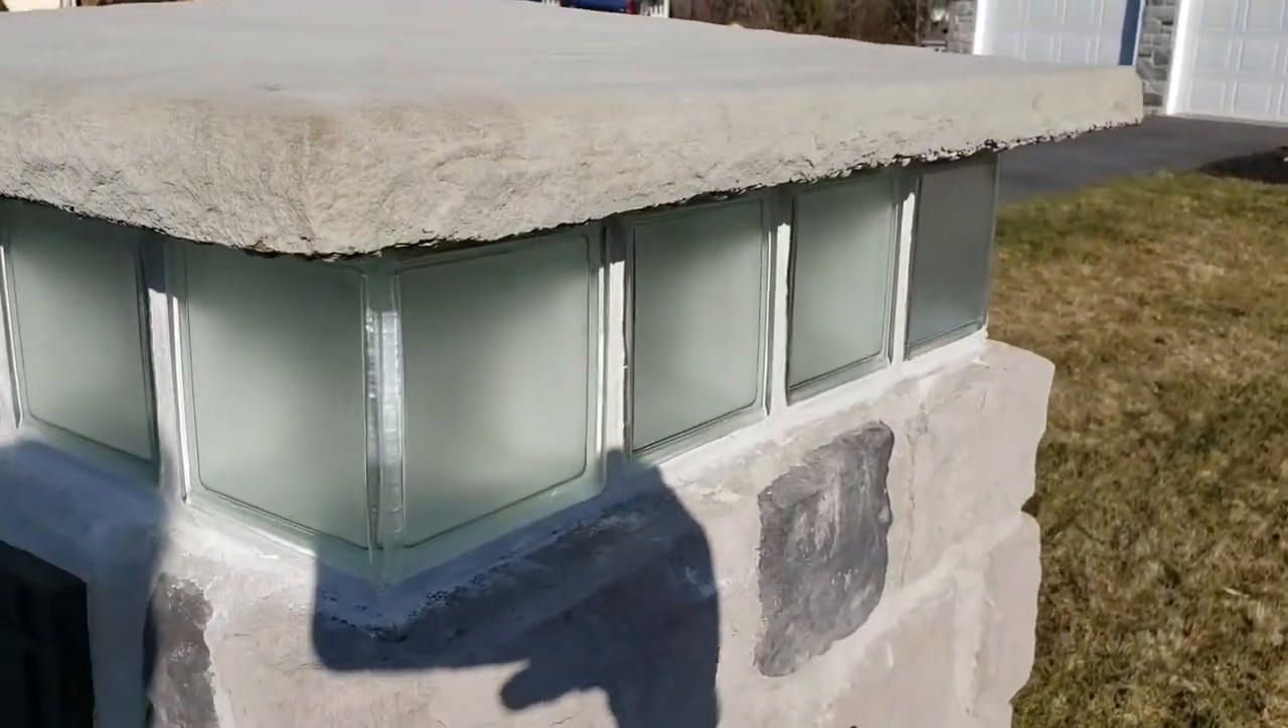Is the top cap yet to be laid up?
No.